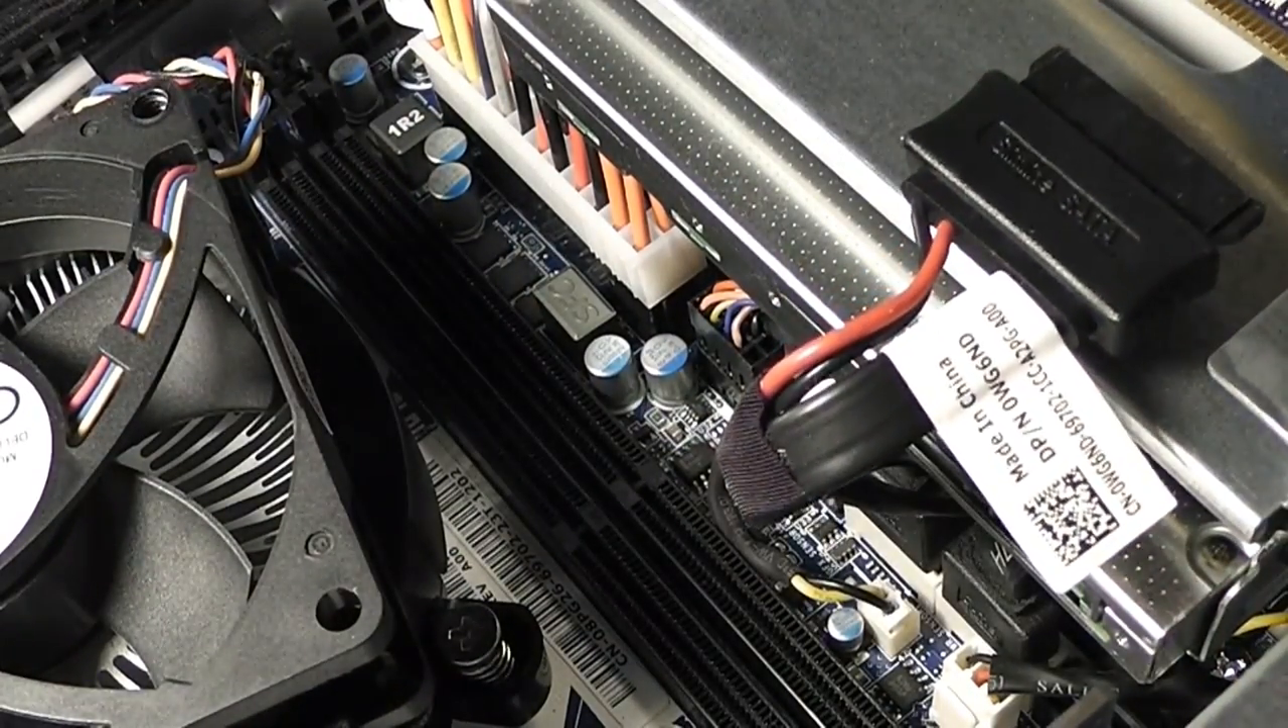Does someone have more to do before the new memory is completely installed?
Yes.